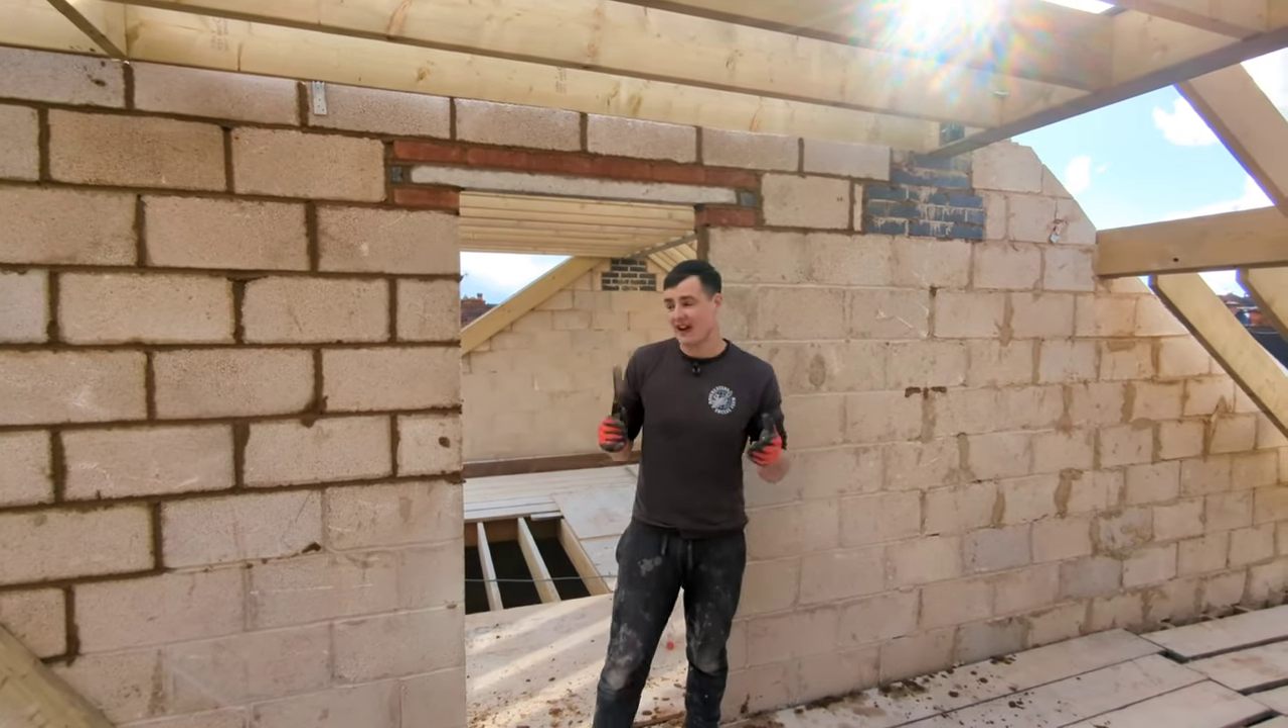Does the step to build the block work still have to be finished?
No.